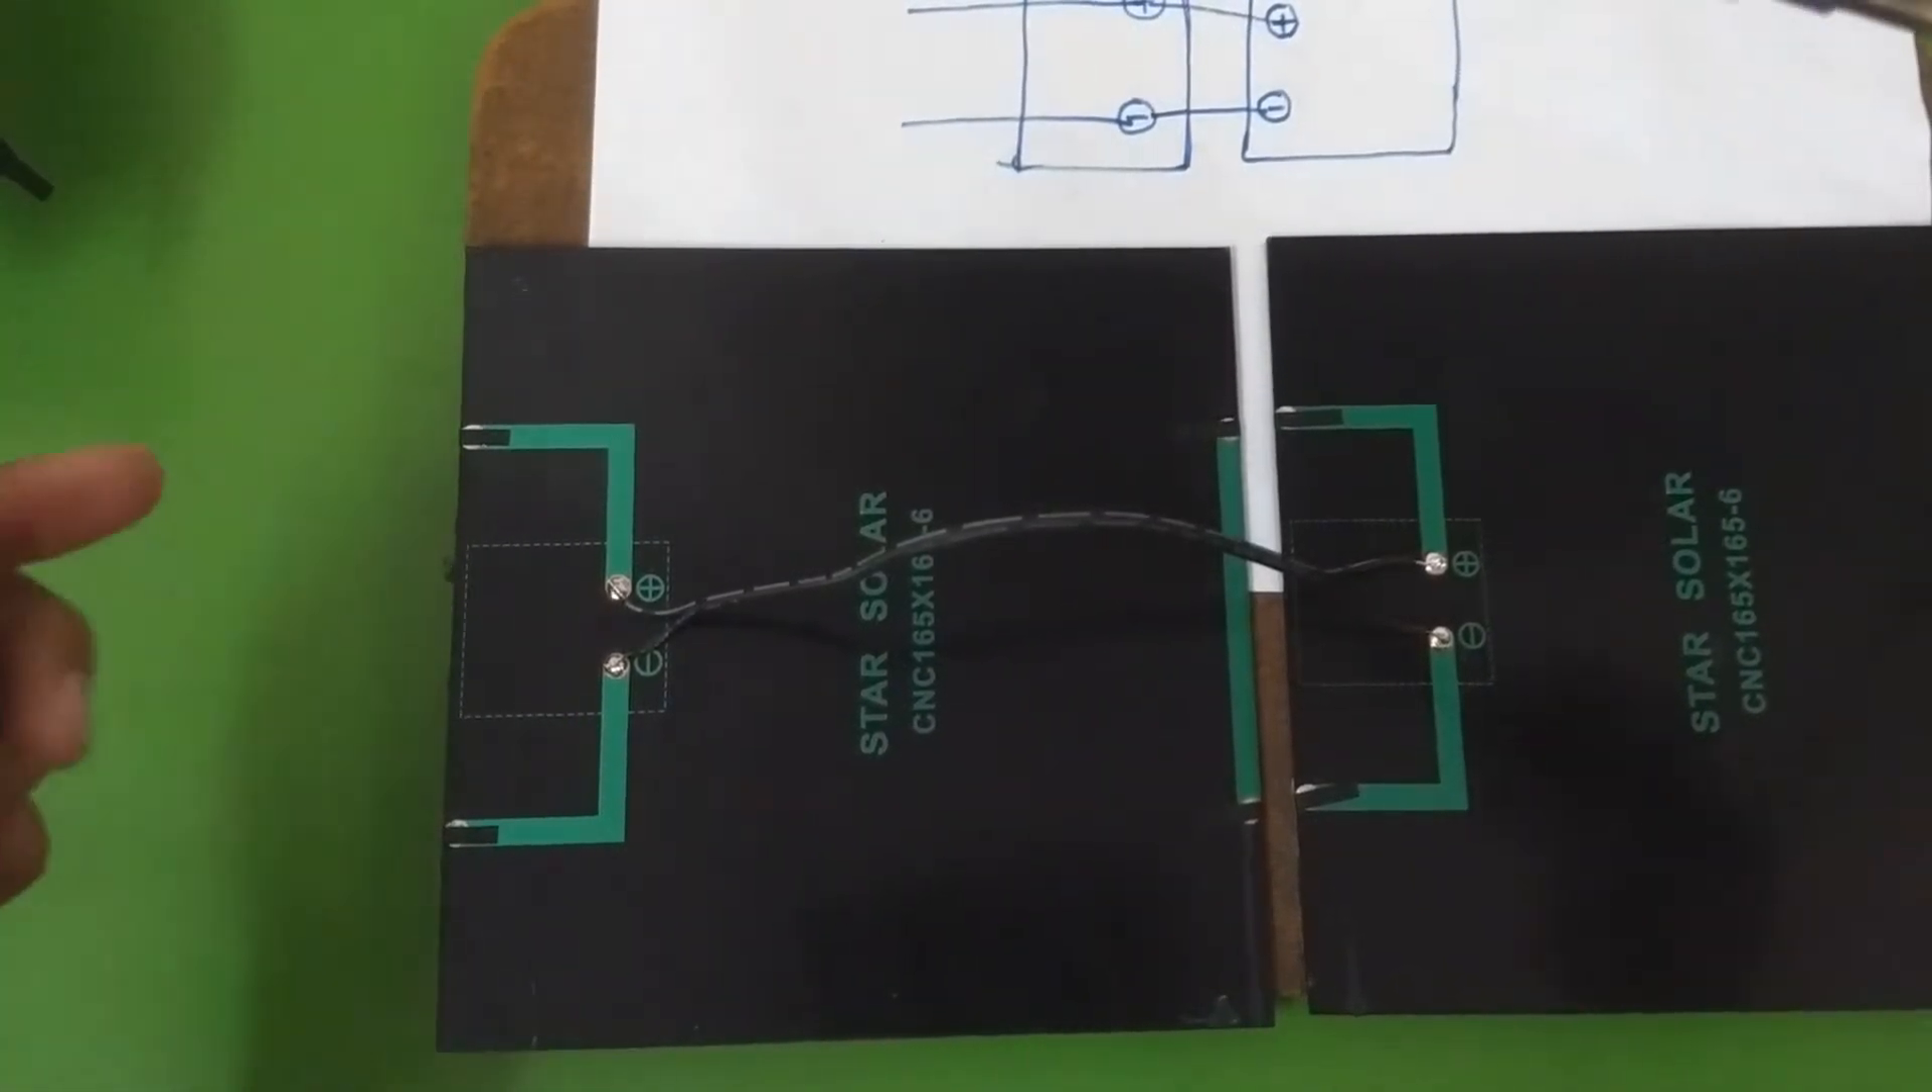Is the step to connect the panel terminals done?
Yes.